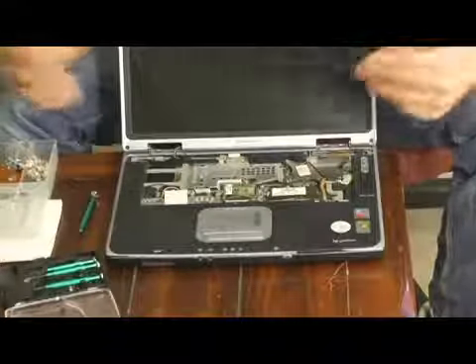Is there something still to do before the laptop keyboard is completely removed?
No.